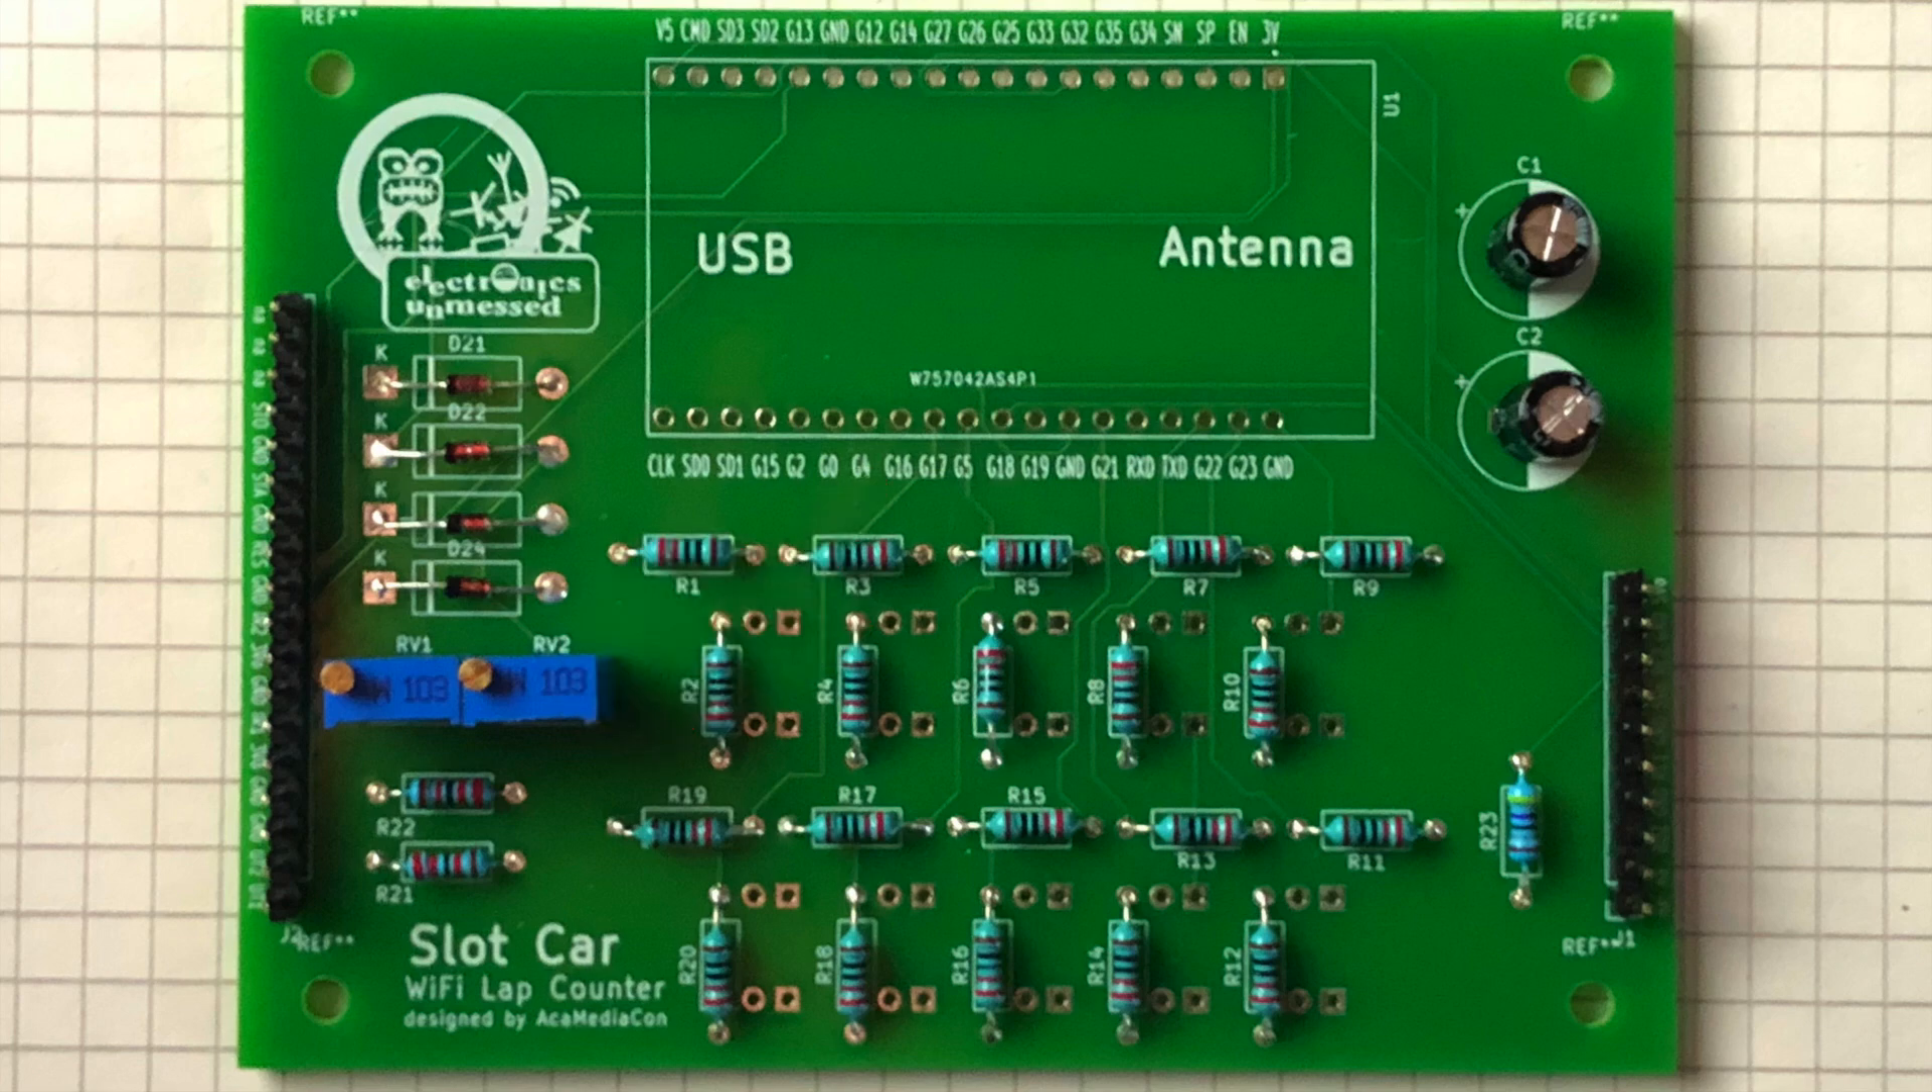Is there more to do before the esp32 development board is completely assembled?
Yes.